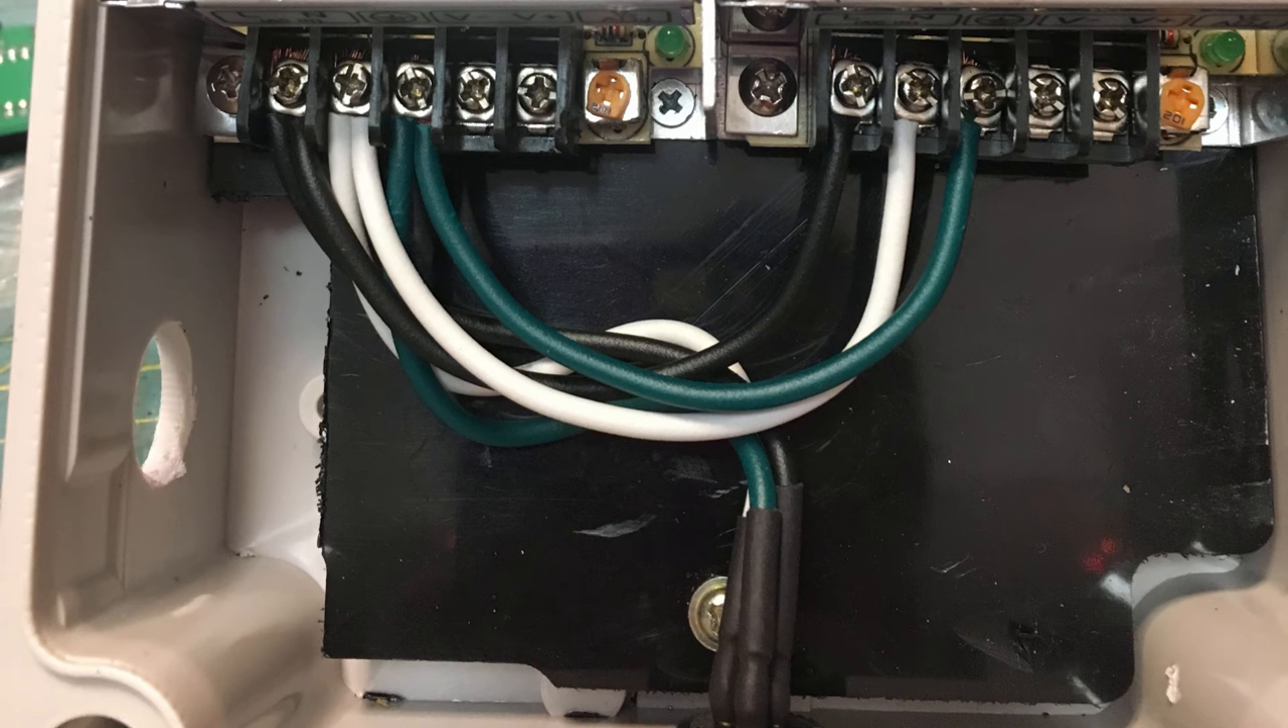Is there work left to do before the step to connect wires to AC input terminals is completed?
No.